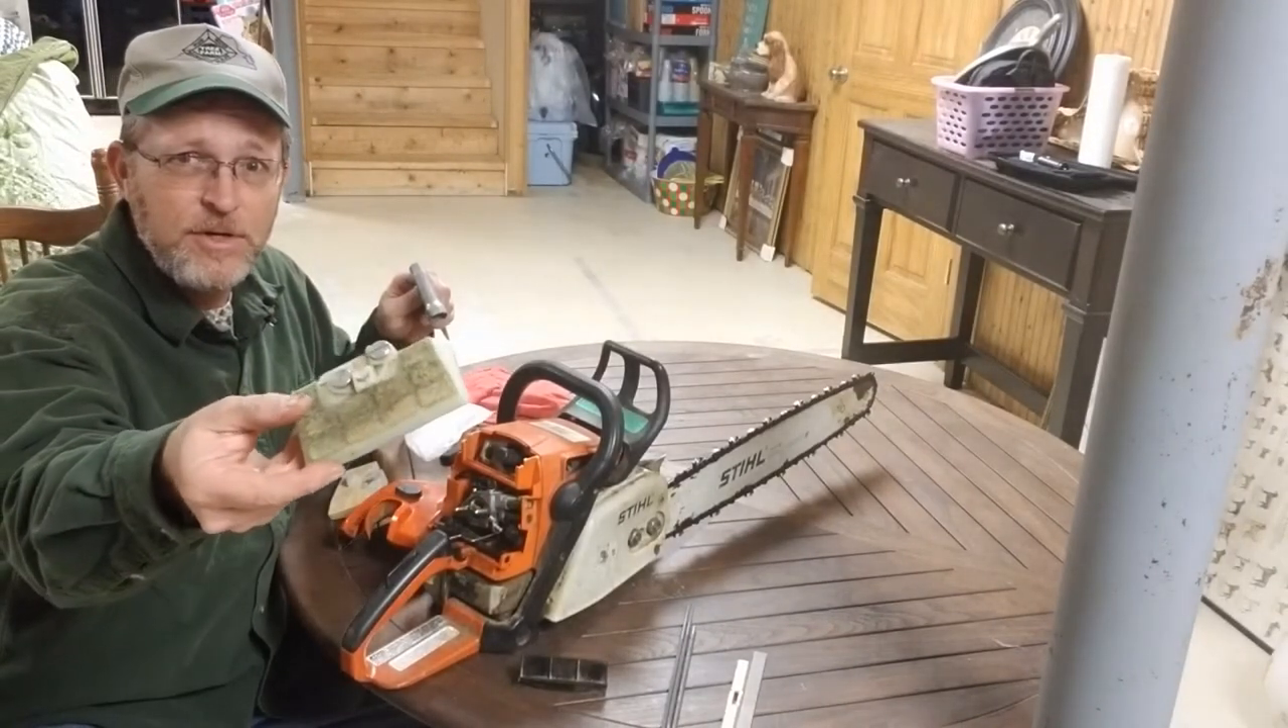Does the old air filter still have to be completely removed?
No.